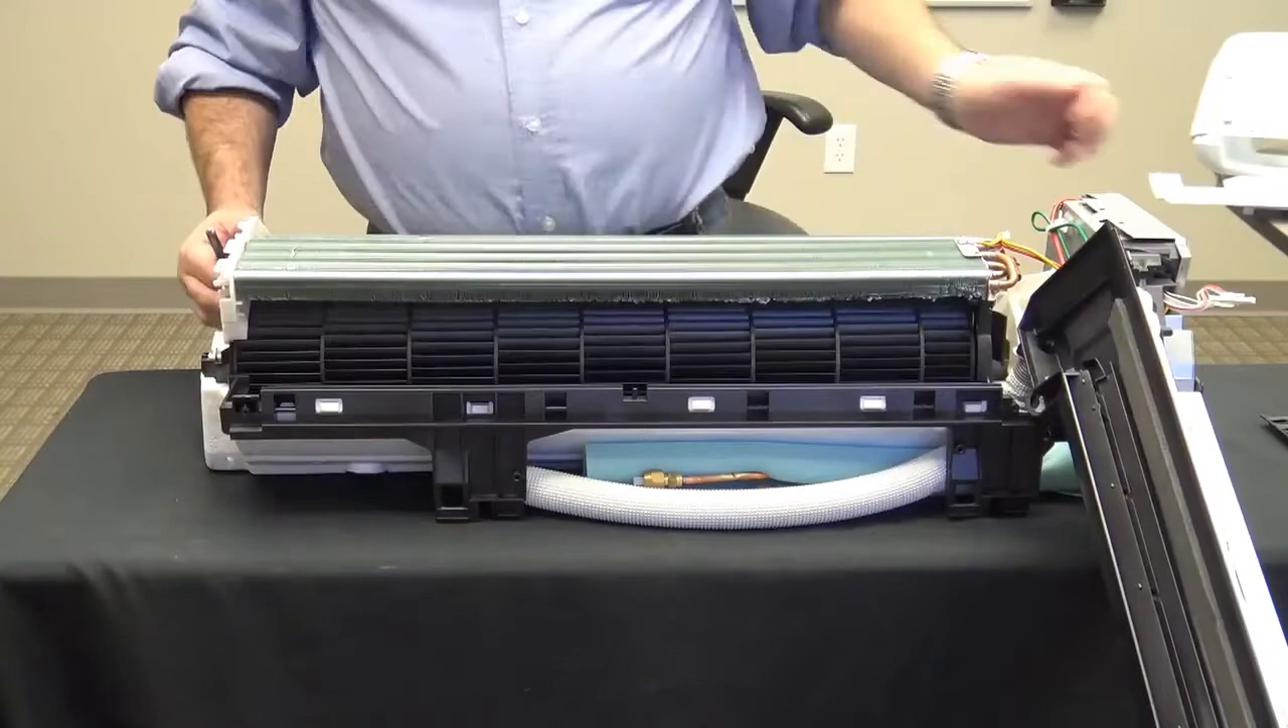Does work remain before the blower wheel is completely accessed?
No.